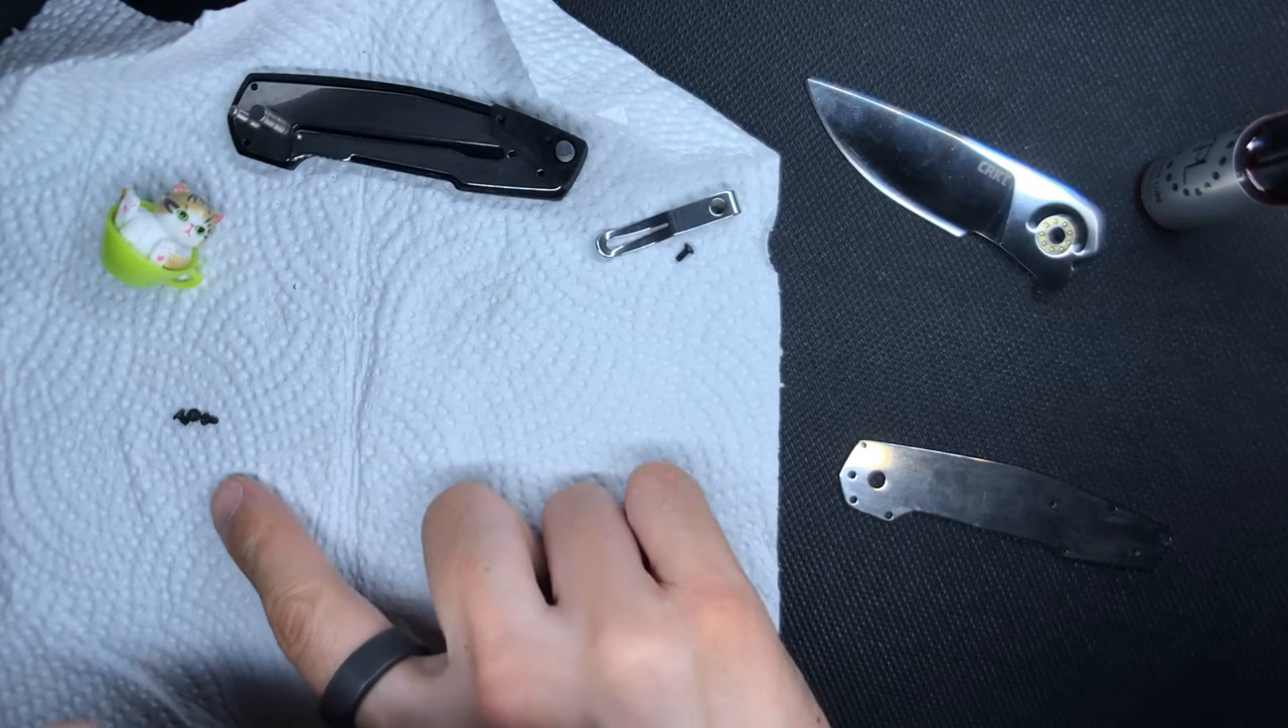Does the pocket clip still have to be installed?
Yes.